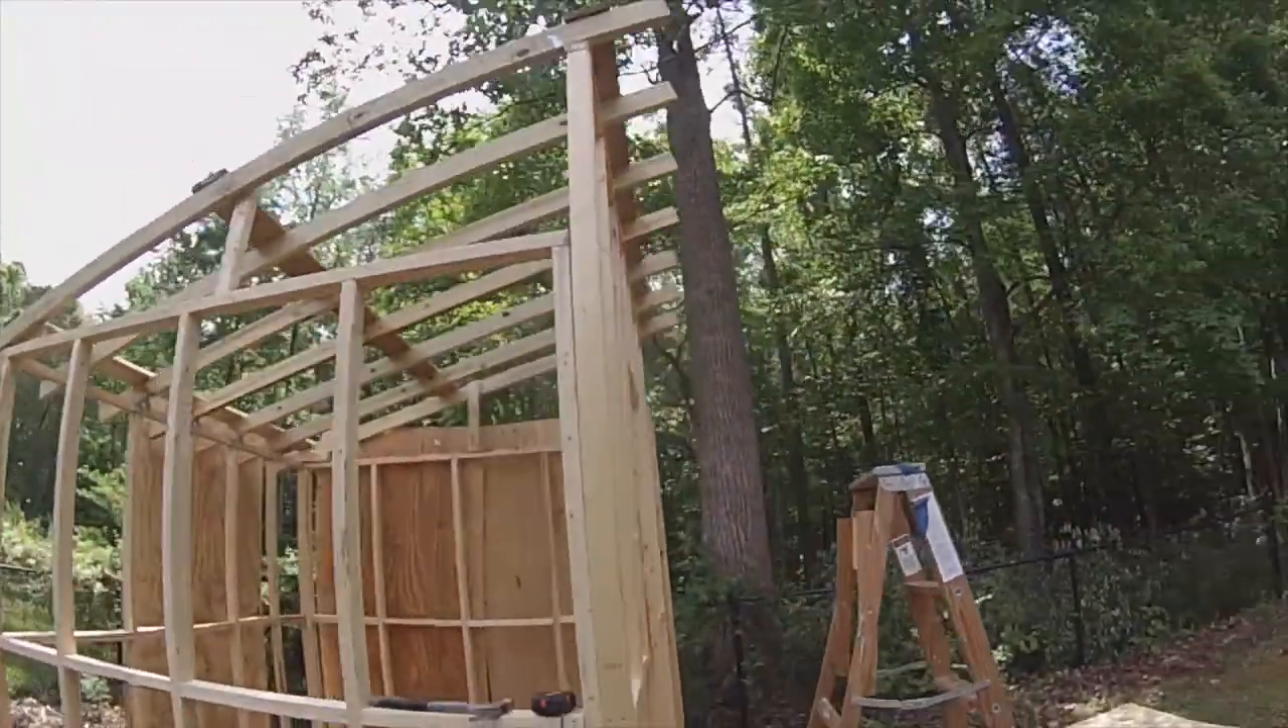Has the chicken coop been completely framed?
Yes.